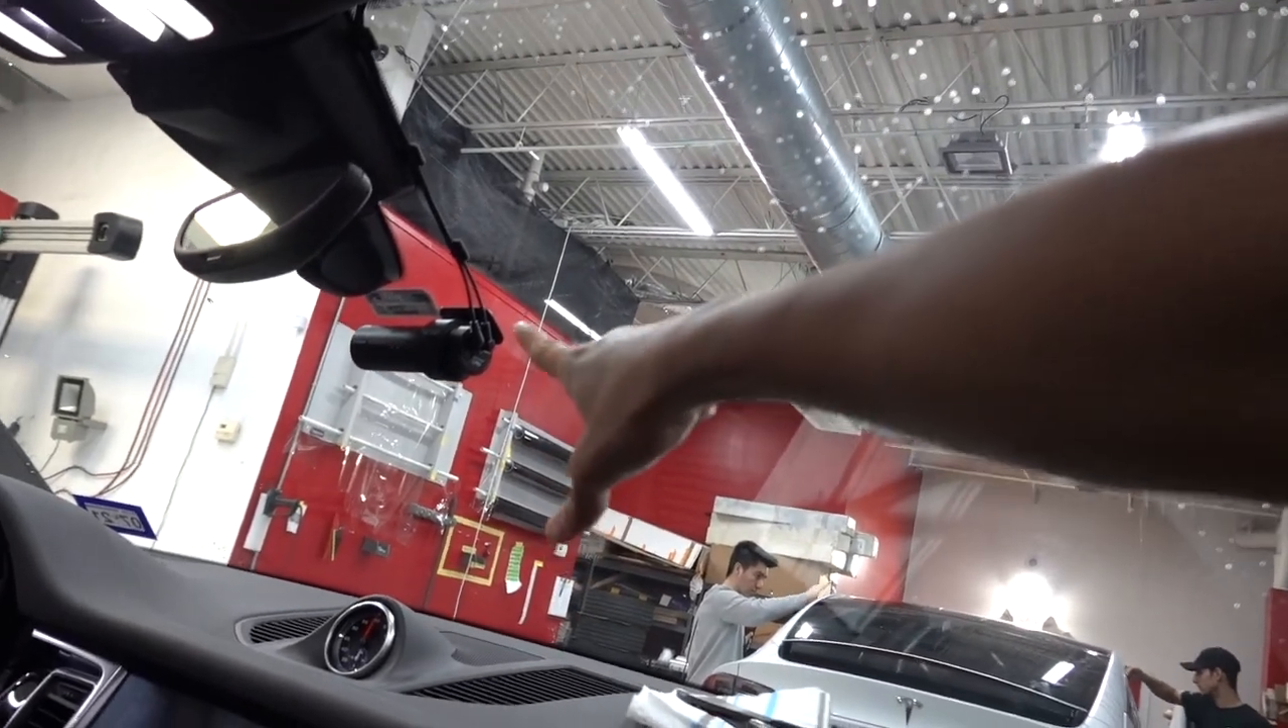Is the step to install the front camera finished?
Yes.